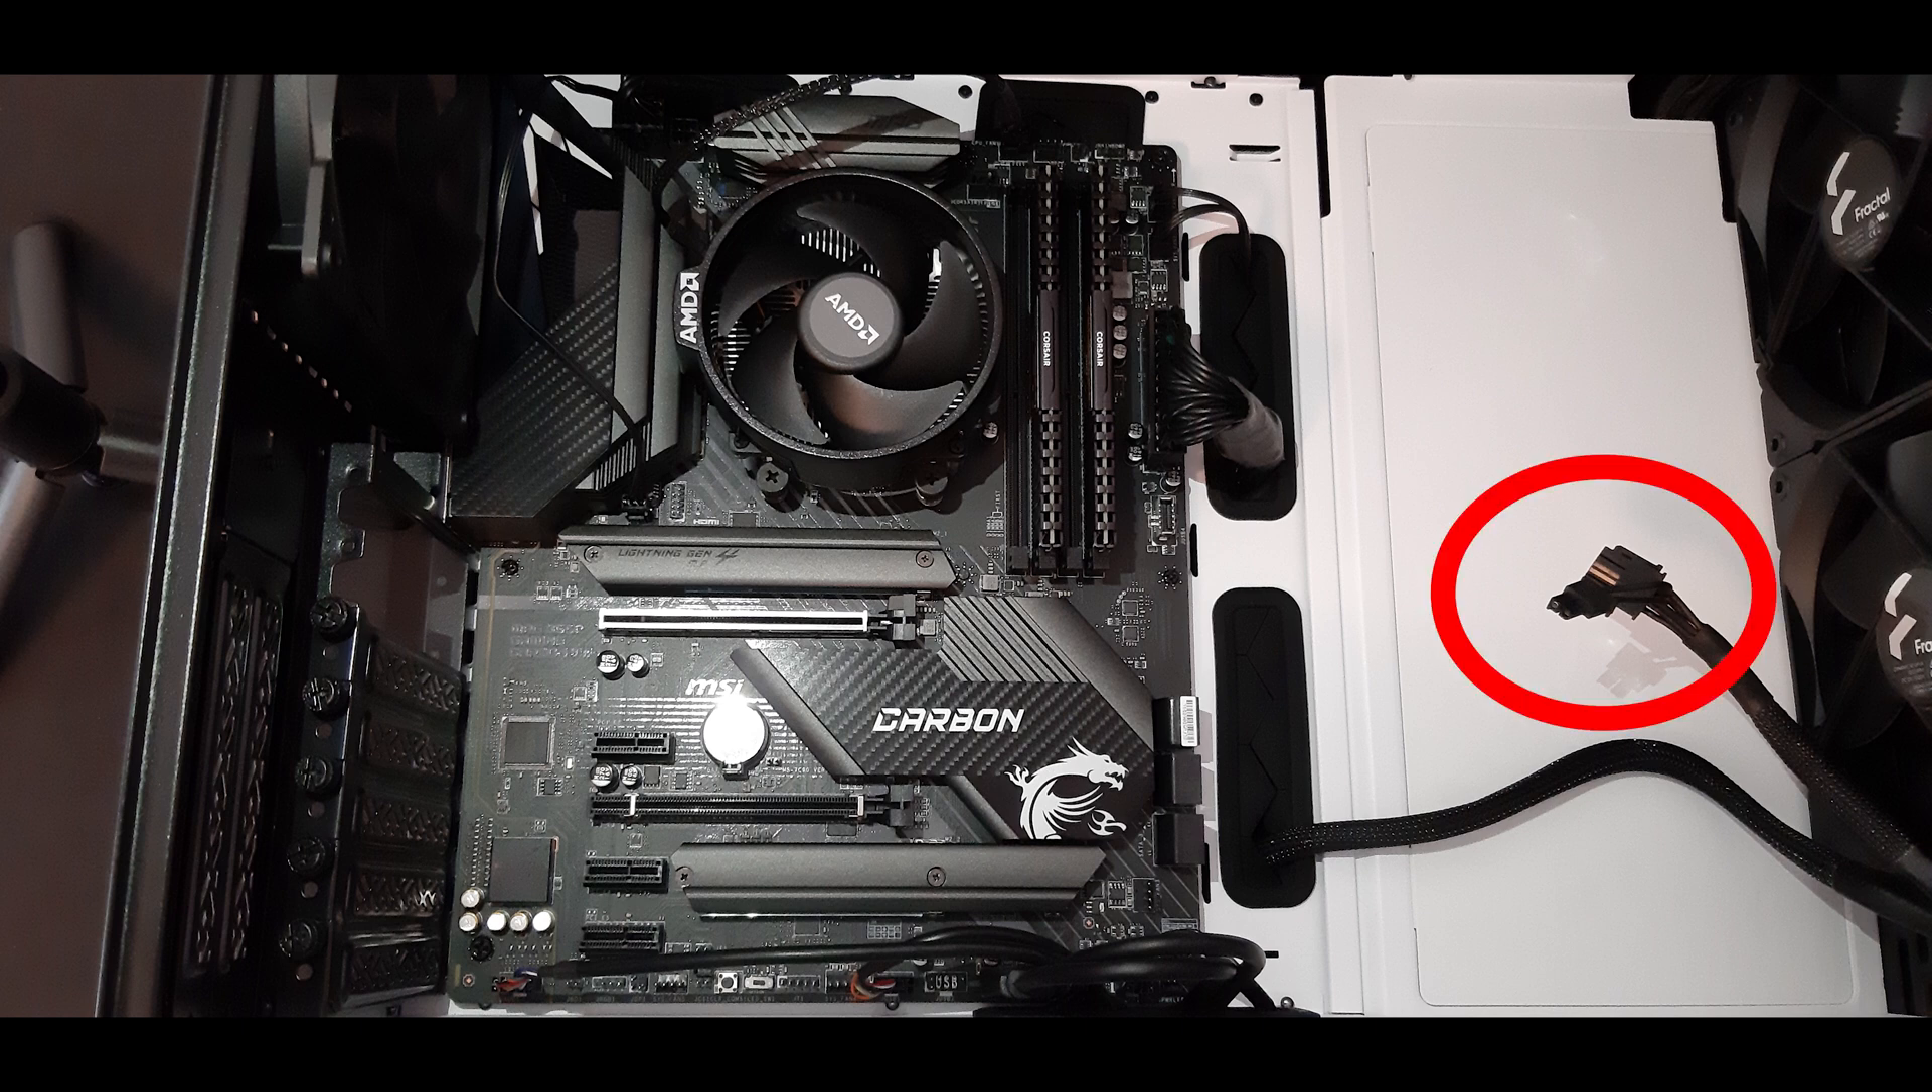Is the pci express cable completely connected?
No.